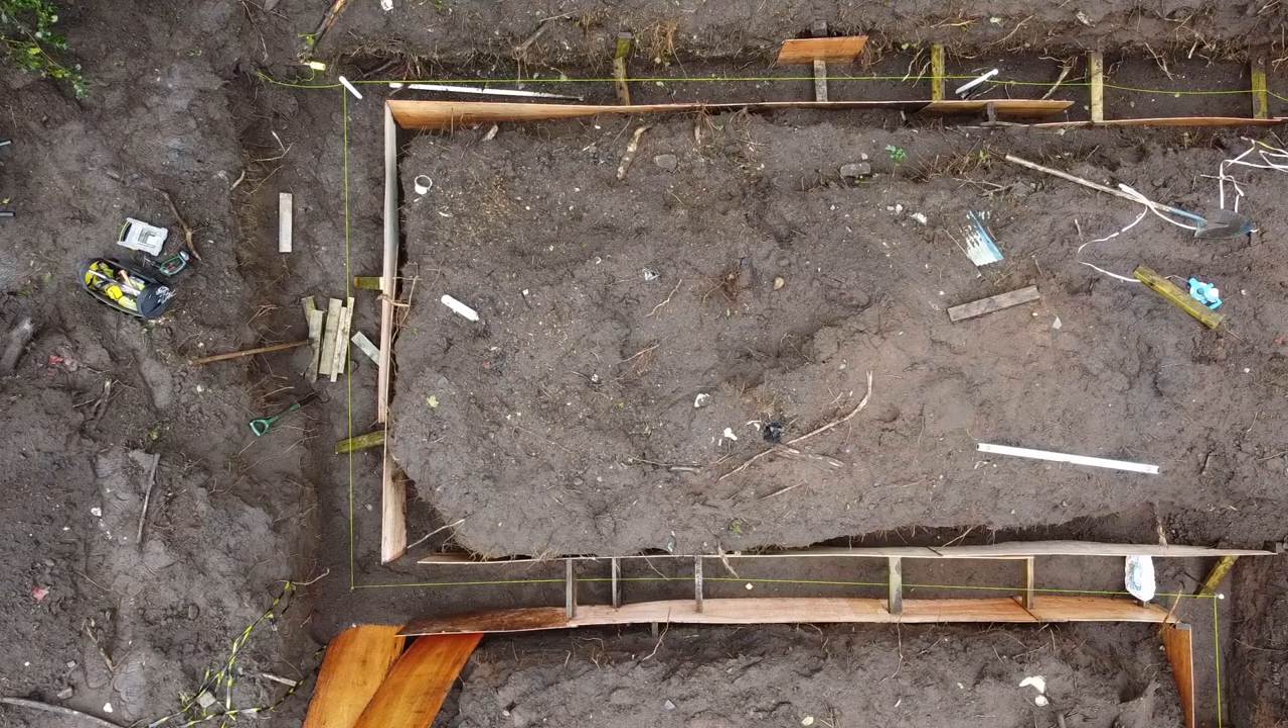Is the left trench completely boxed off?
No.